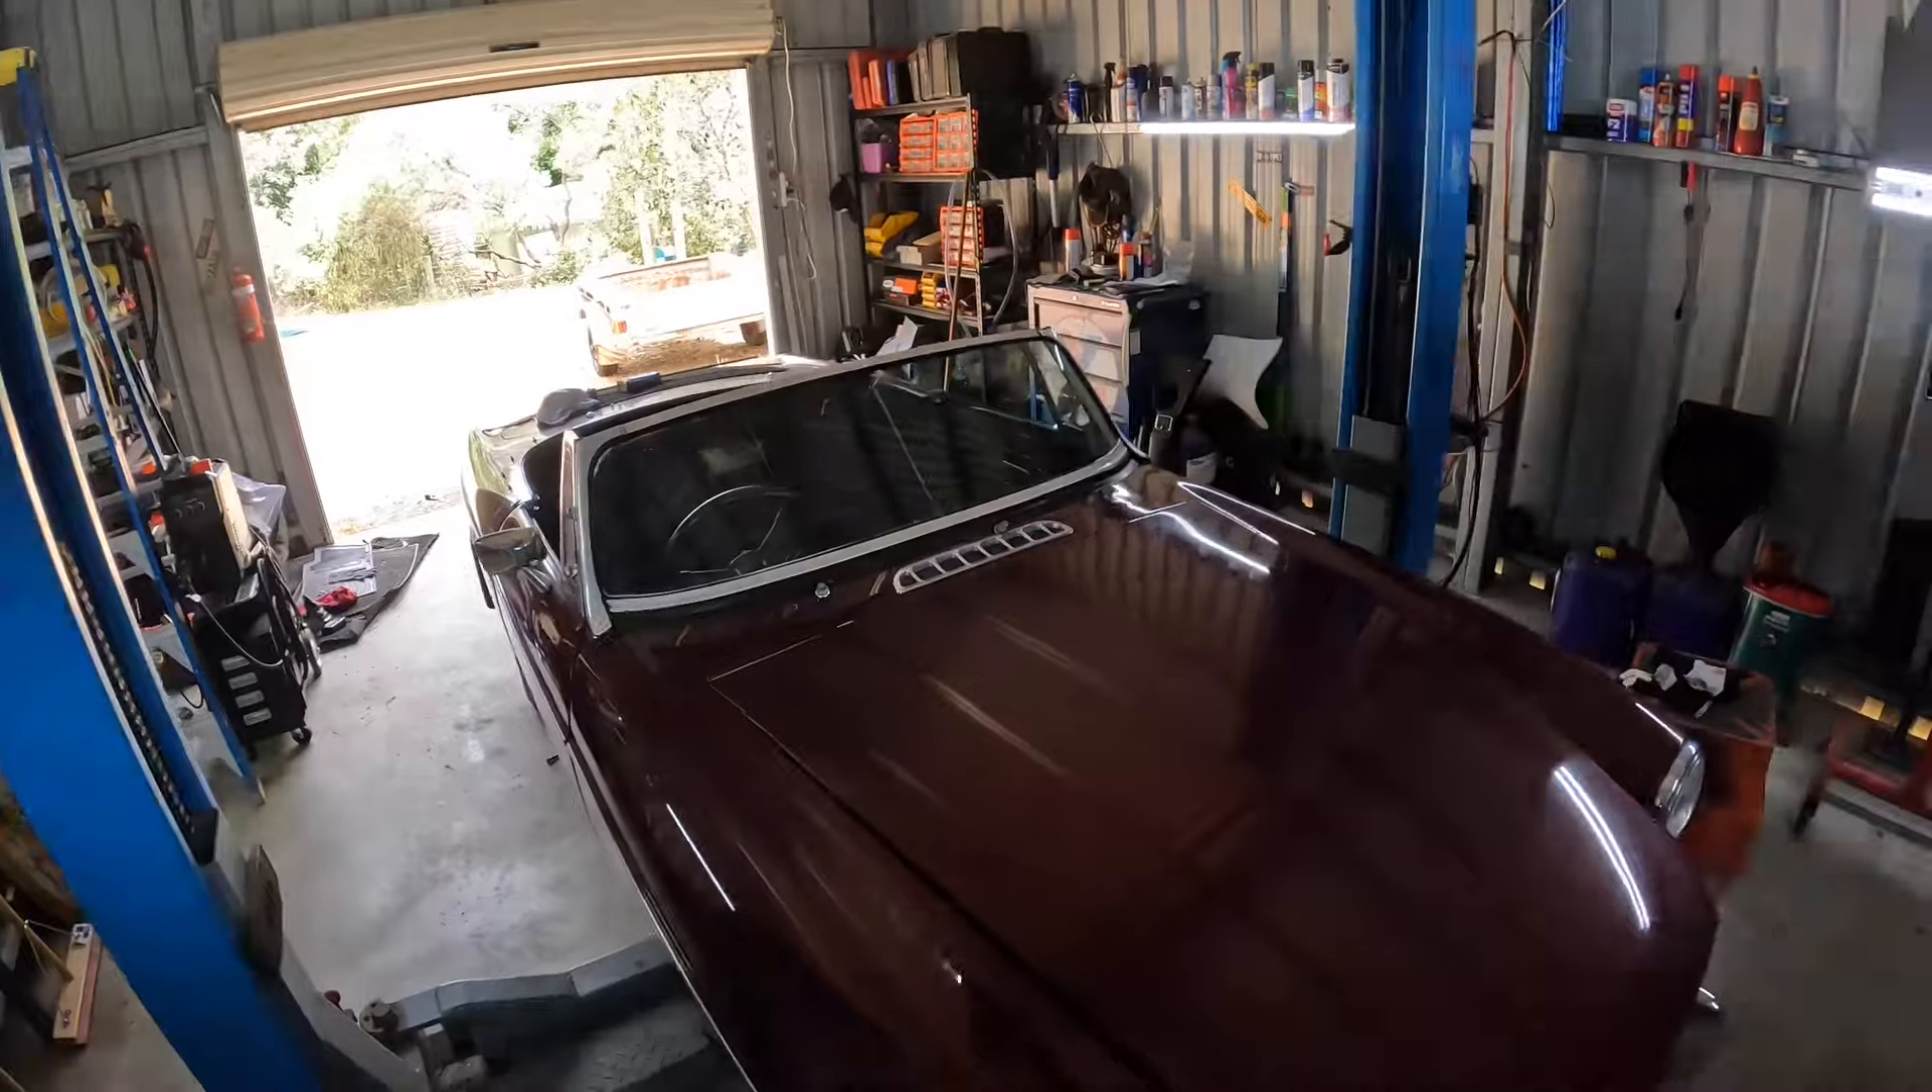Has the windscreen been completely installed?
Yes.